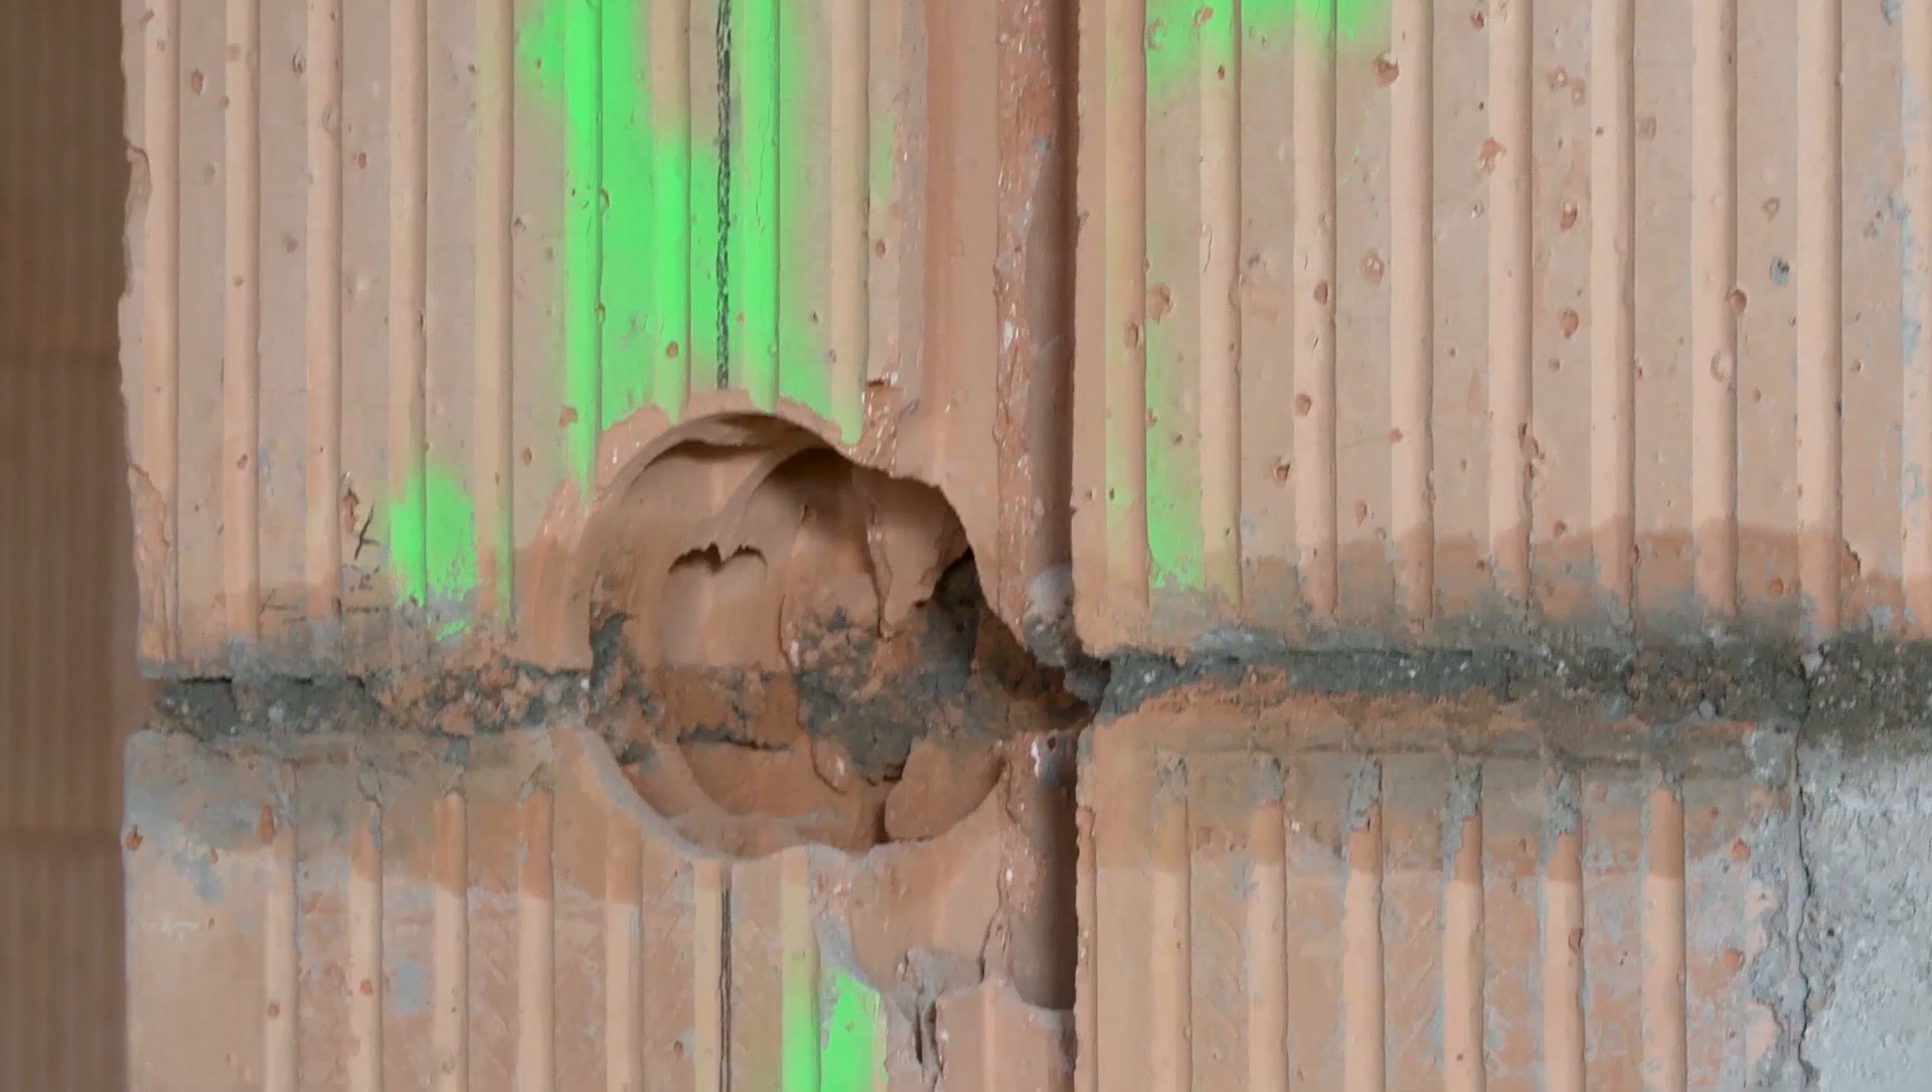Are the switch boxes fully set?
No.